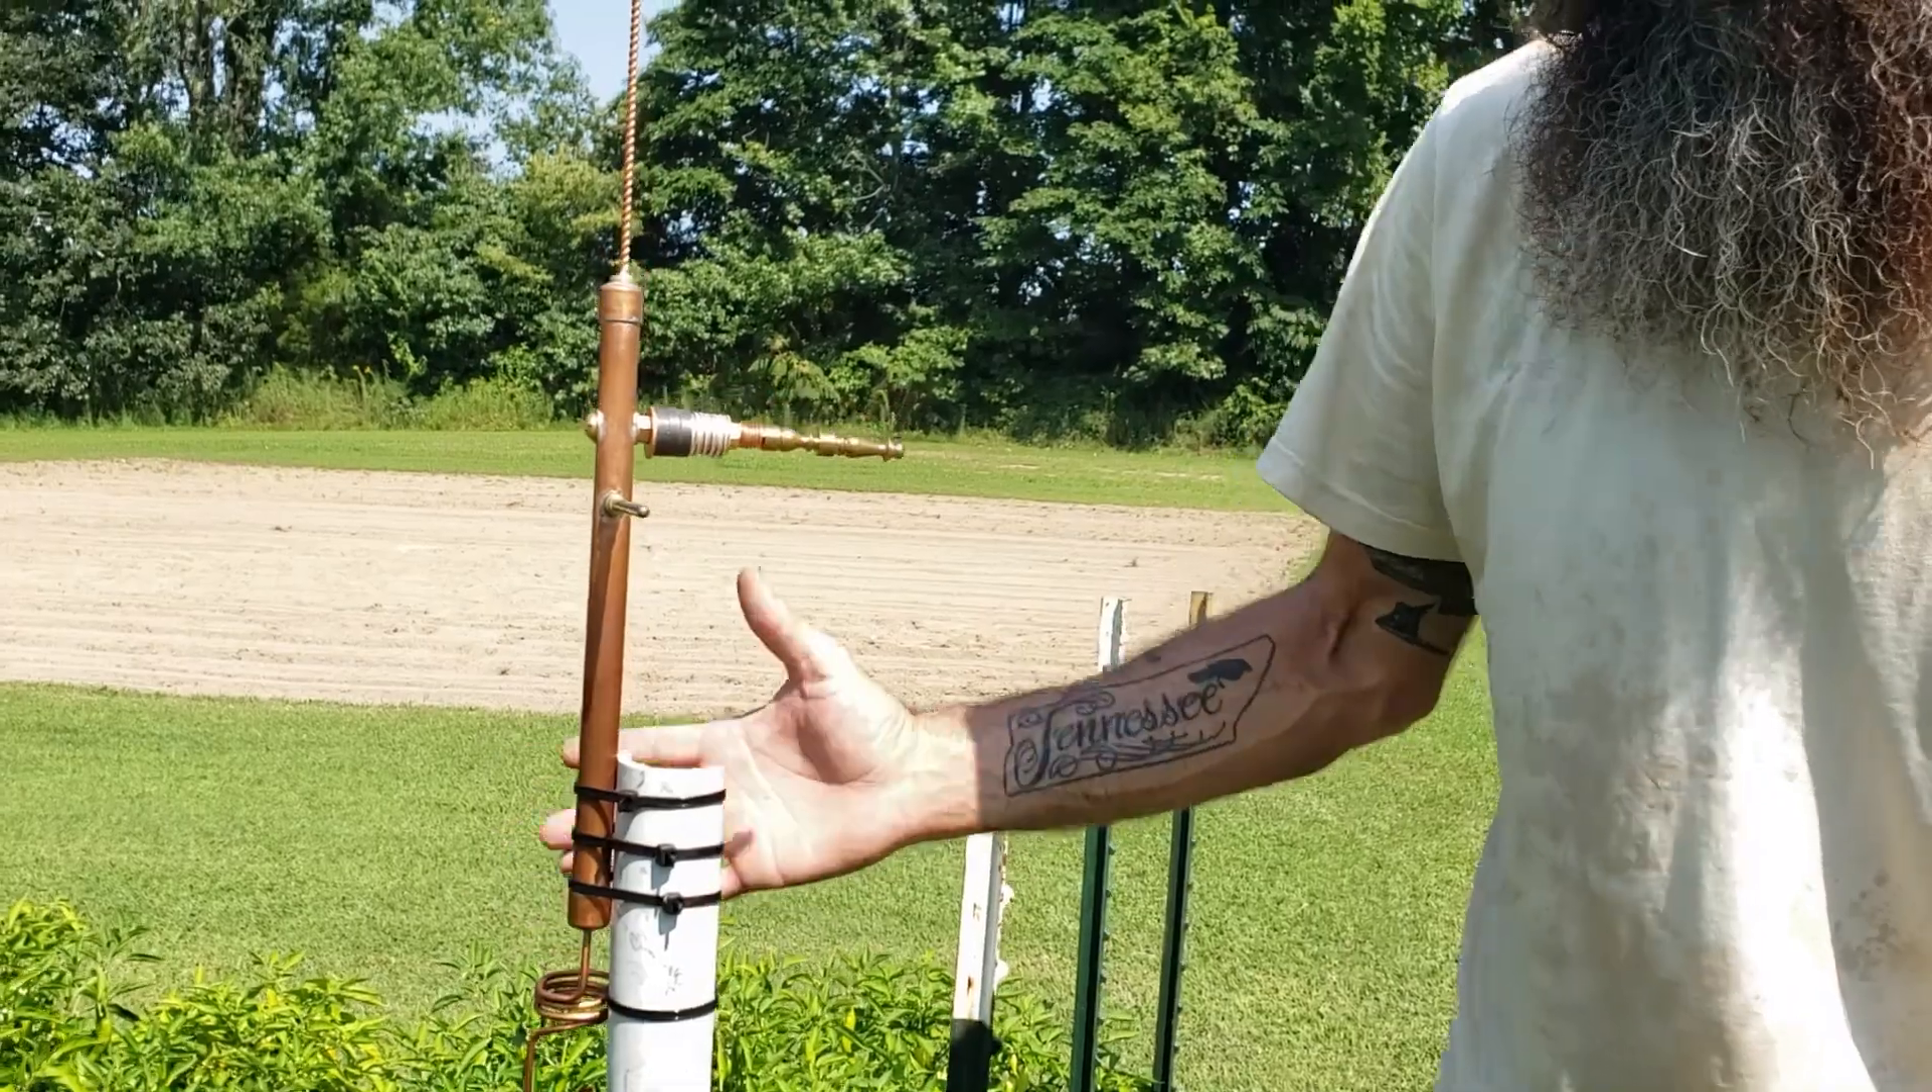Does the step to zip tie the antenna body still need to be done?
No.